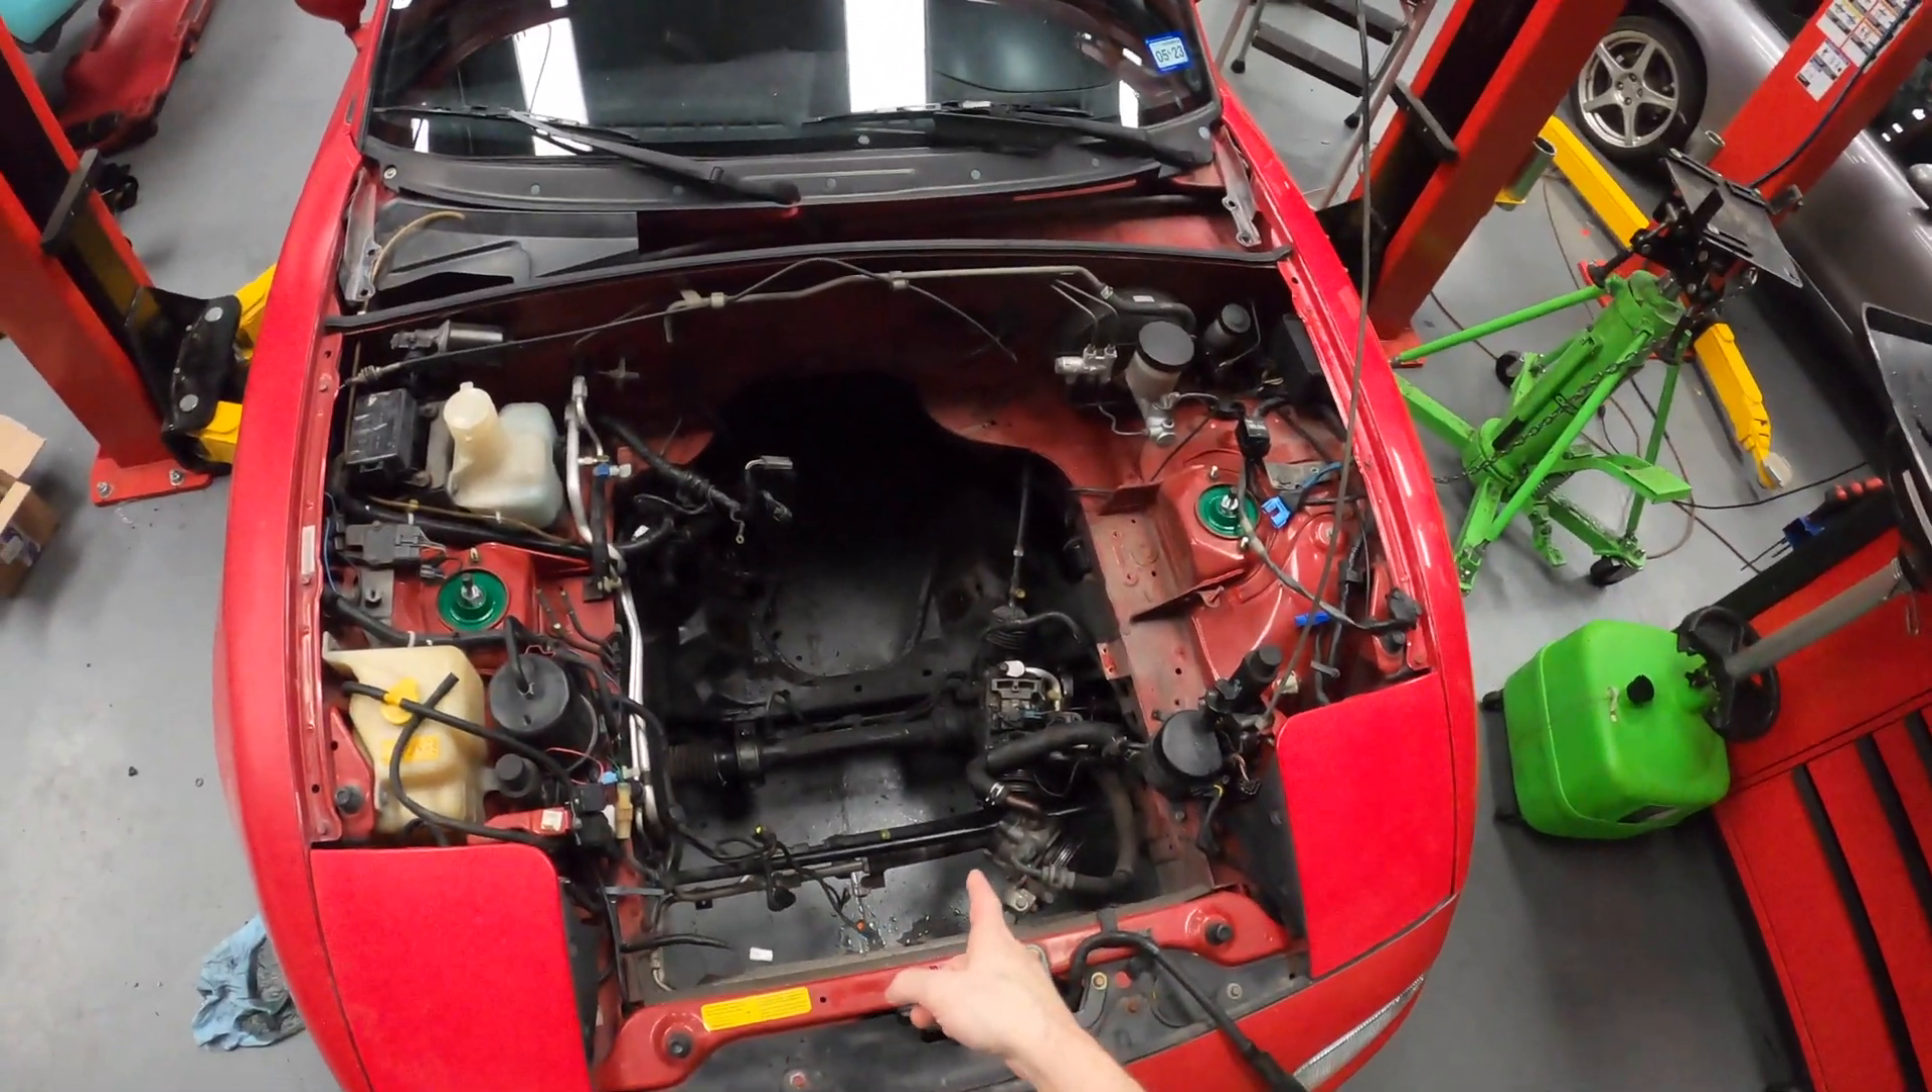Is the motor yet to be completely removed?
No.